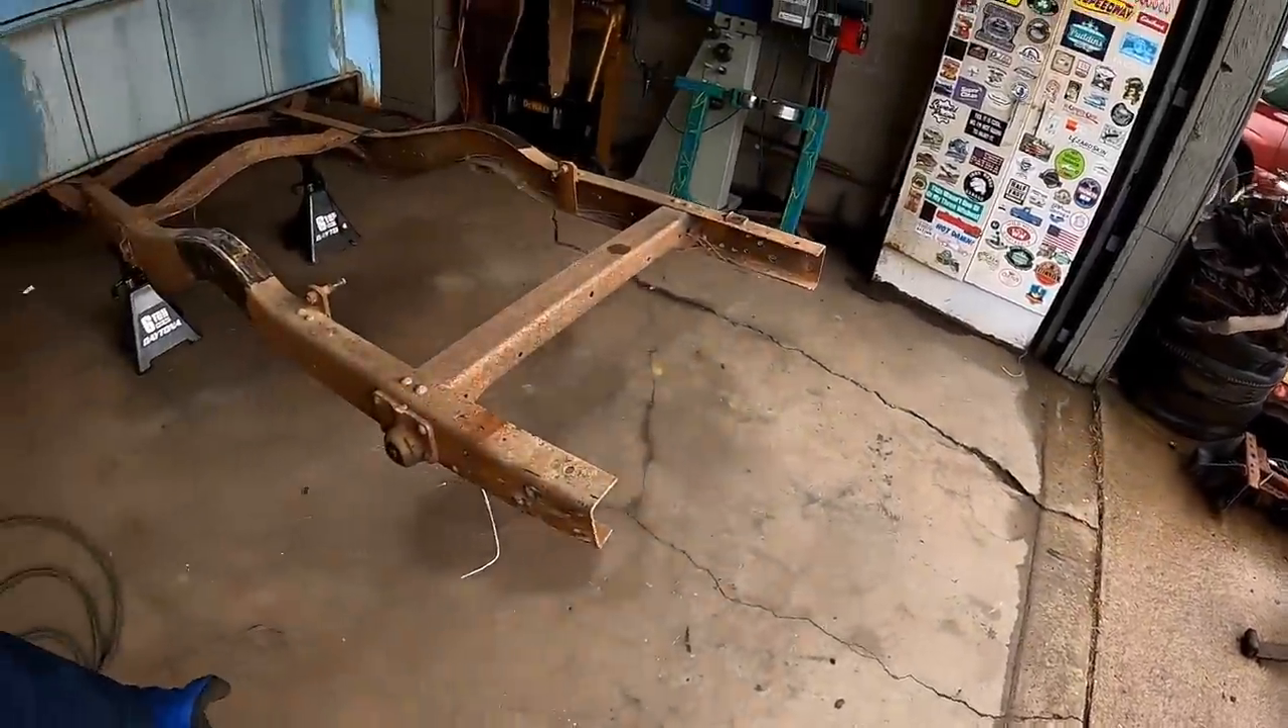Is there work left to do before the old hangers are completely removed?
Yes.